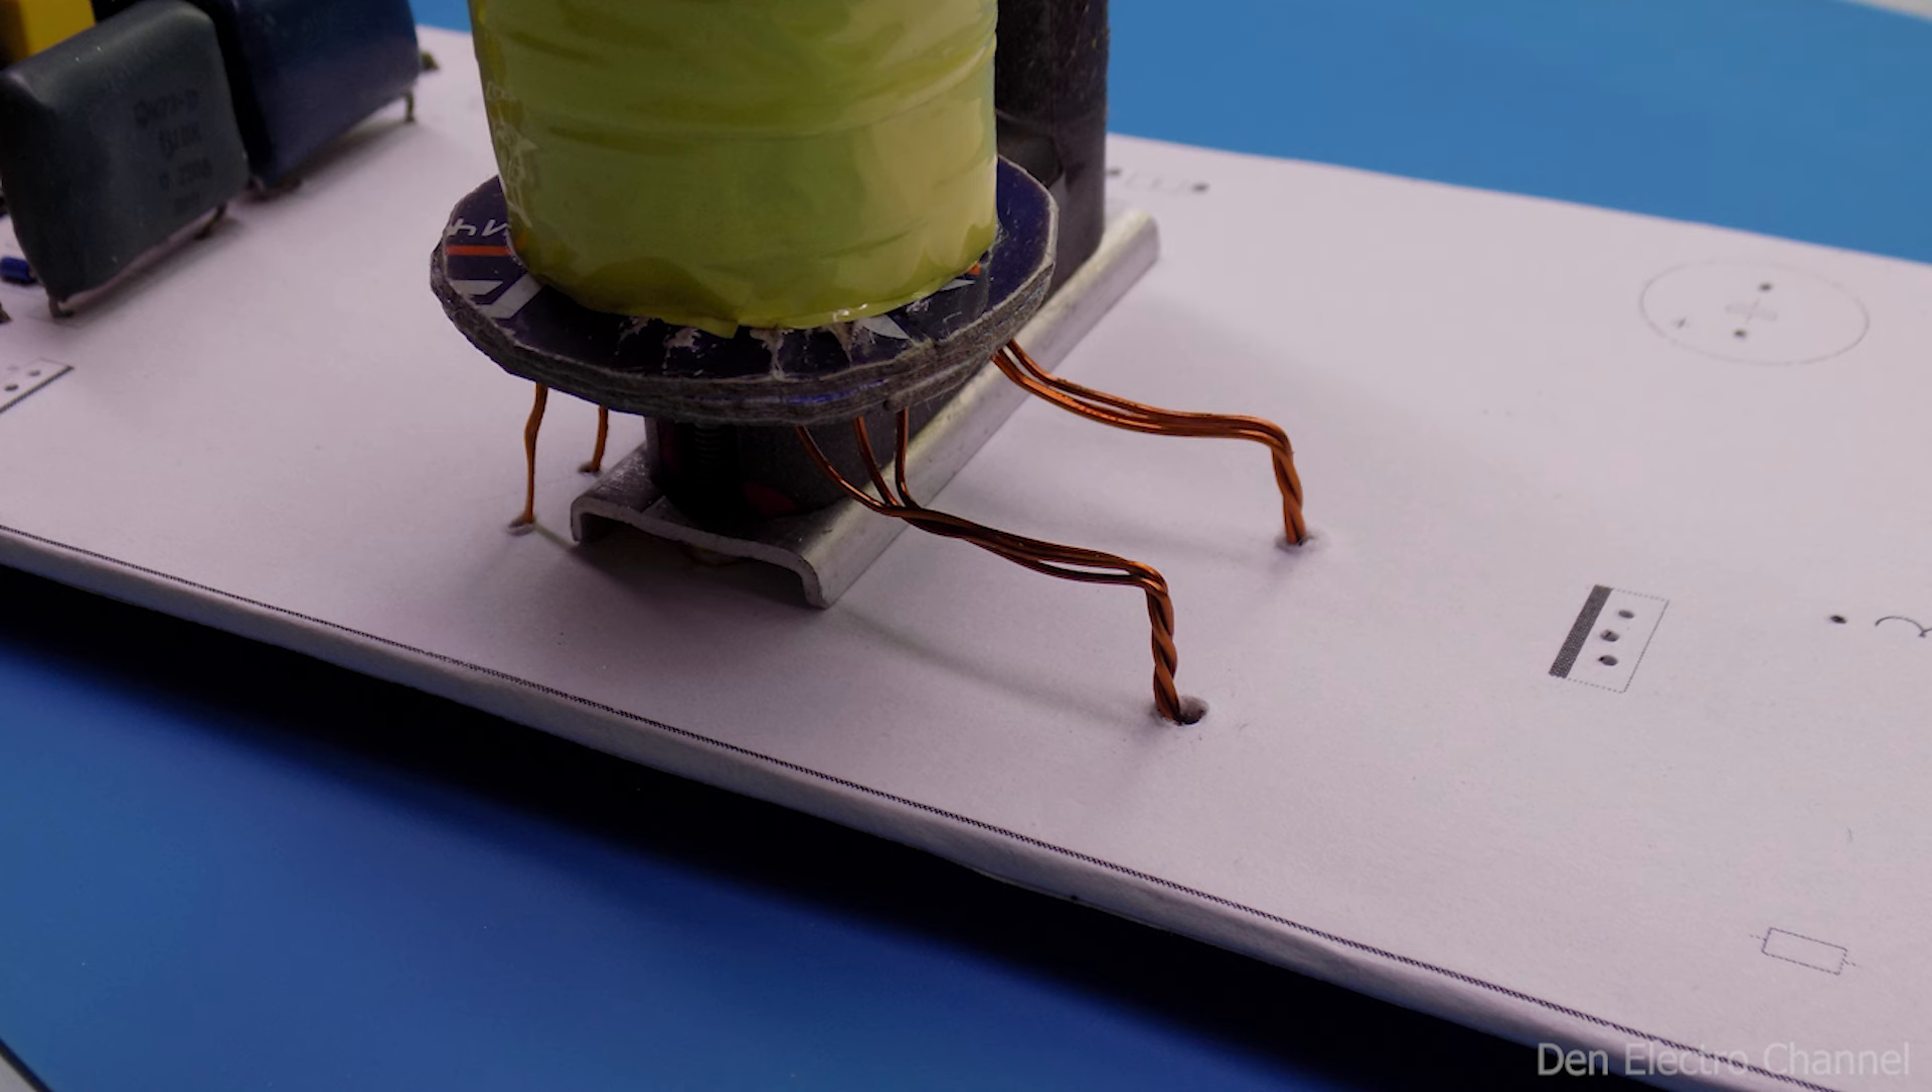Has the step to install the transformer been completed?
Yes.